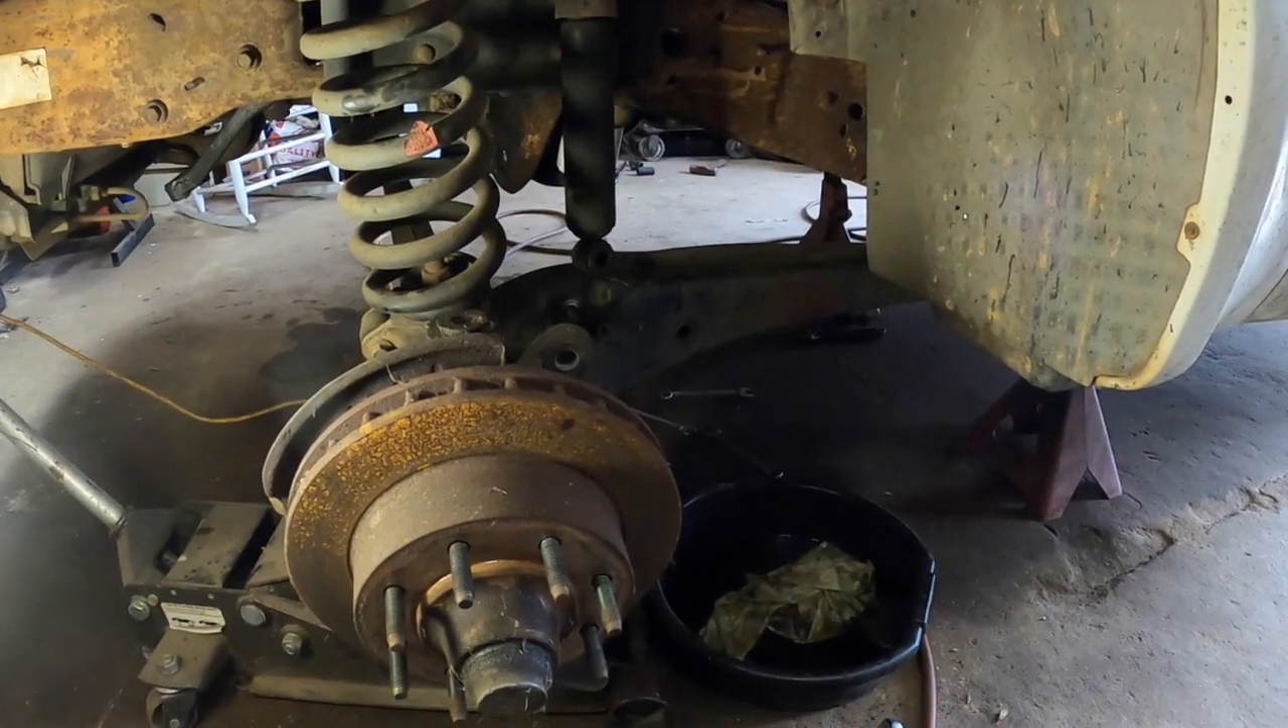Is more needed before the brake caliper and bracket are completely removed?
No.